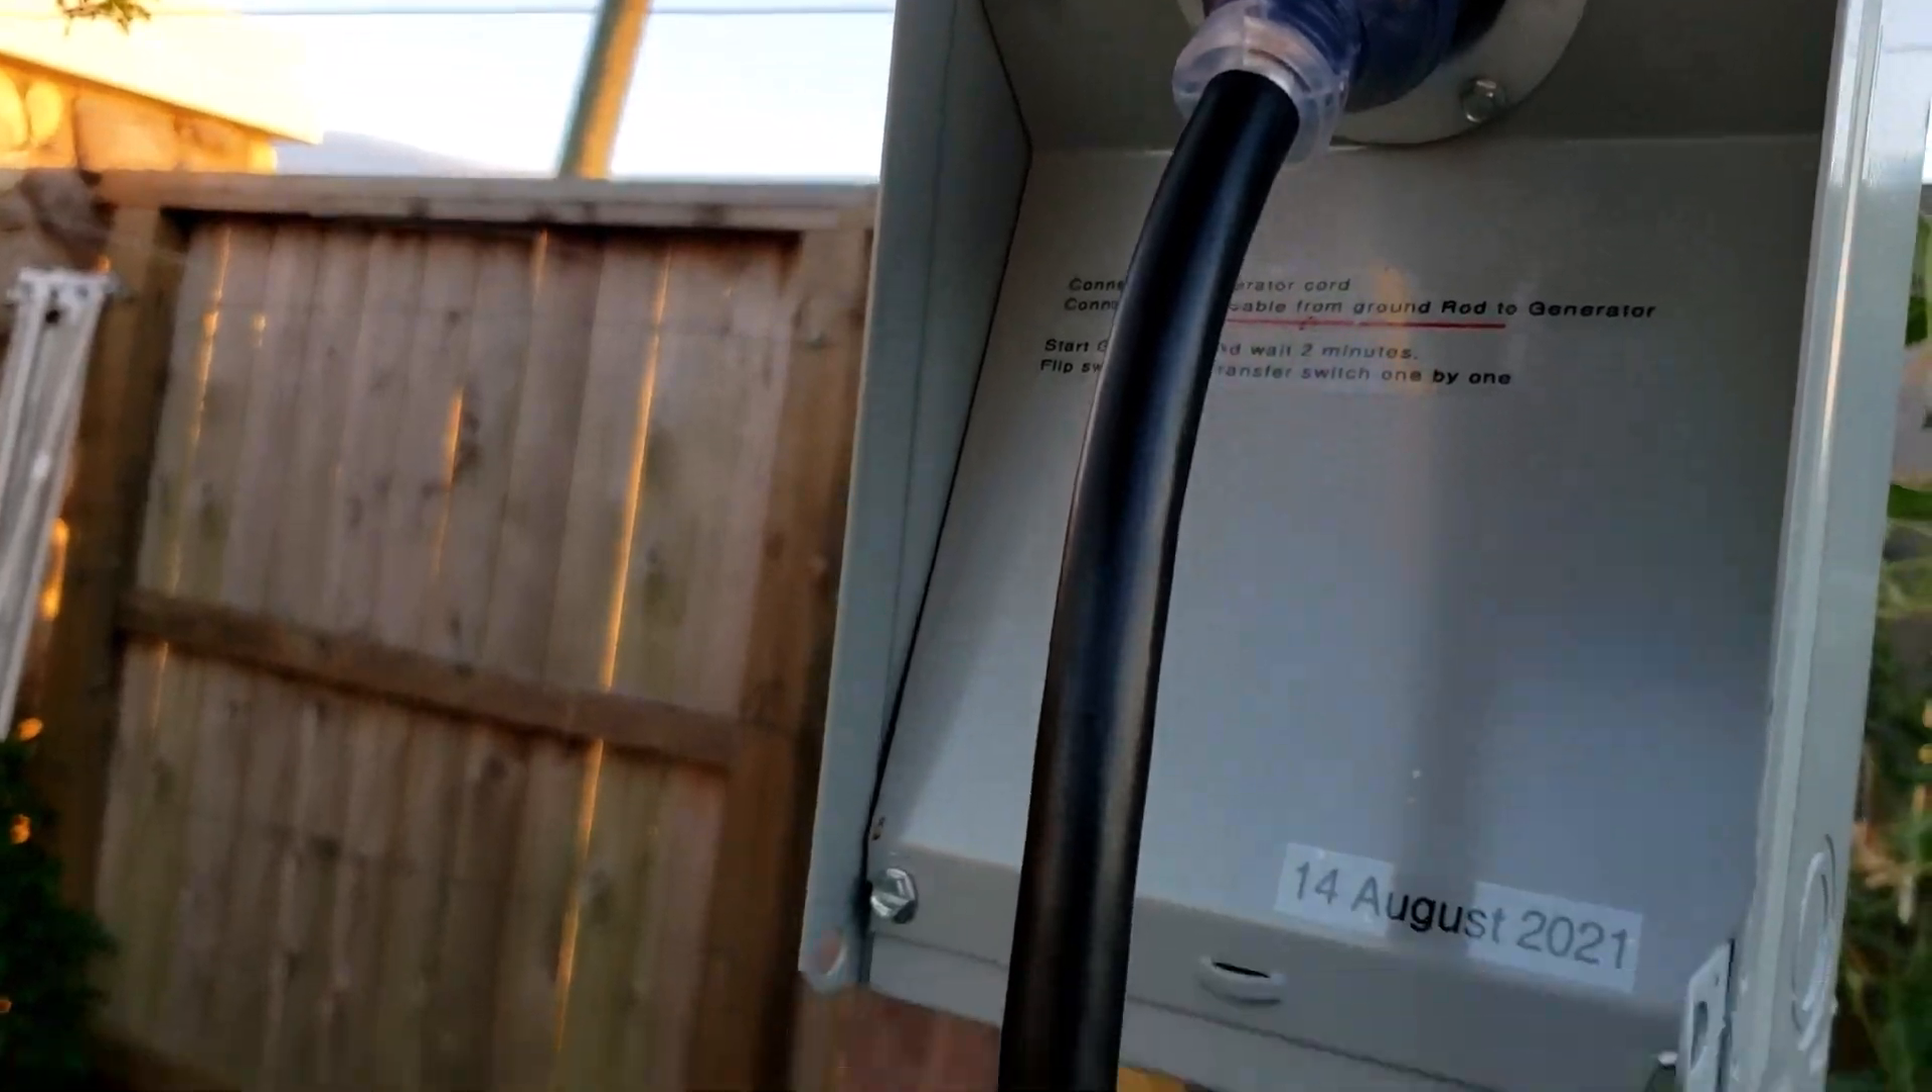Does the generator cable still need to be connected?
No.